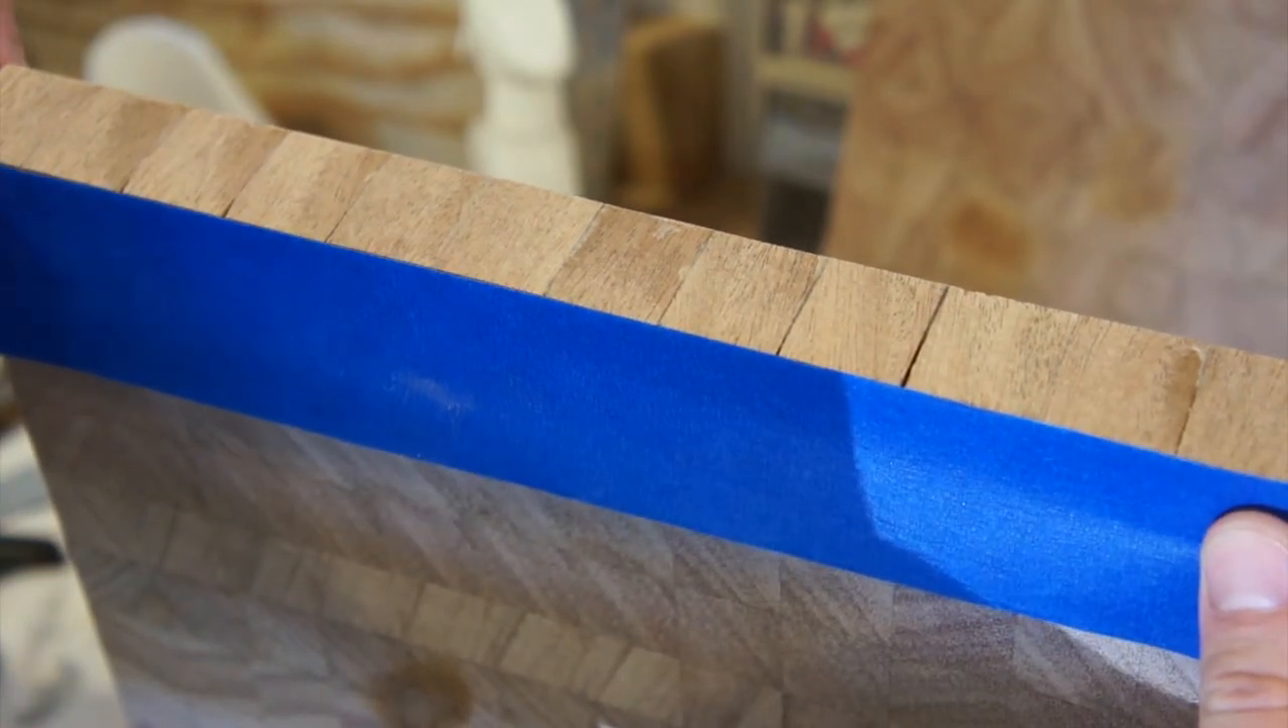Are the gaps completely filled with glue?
No.